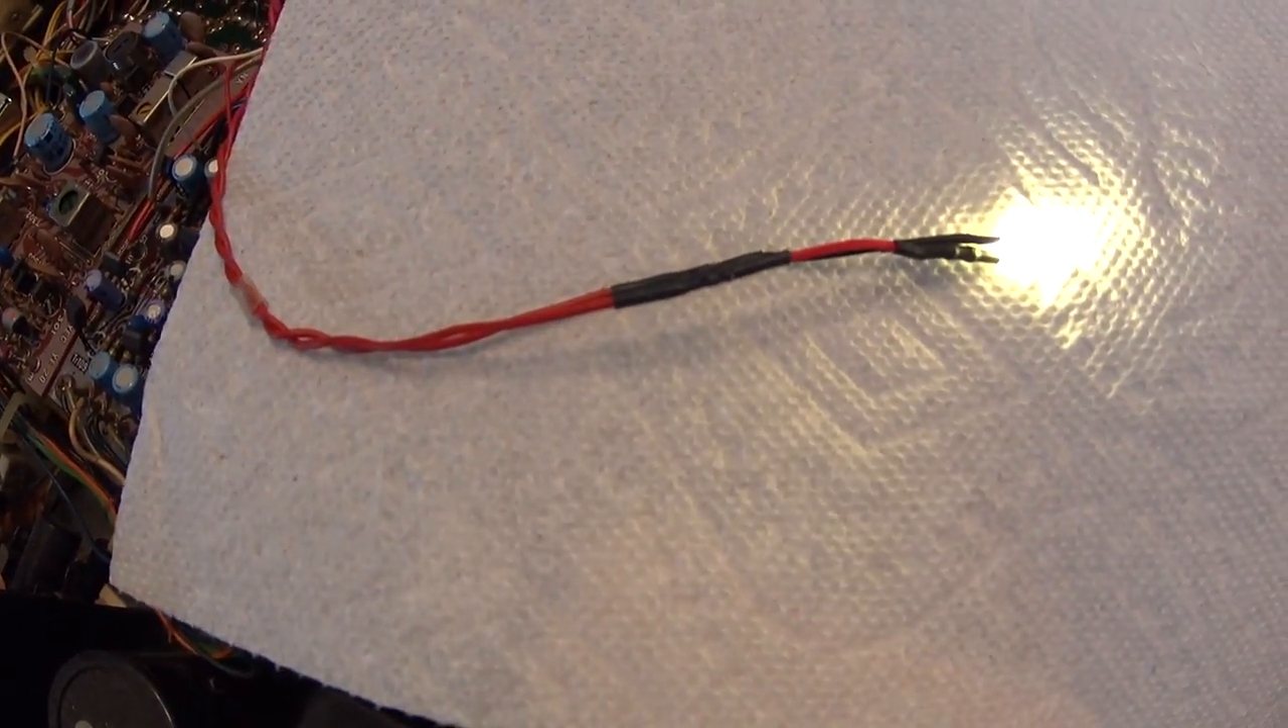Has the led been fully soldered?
Yes.